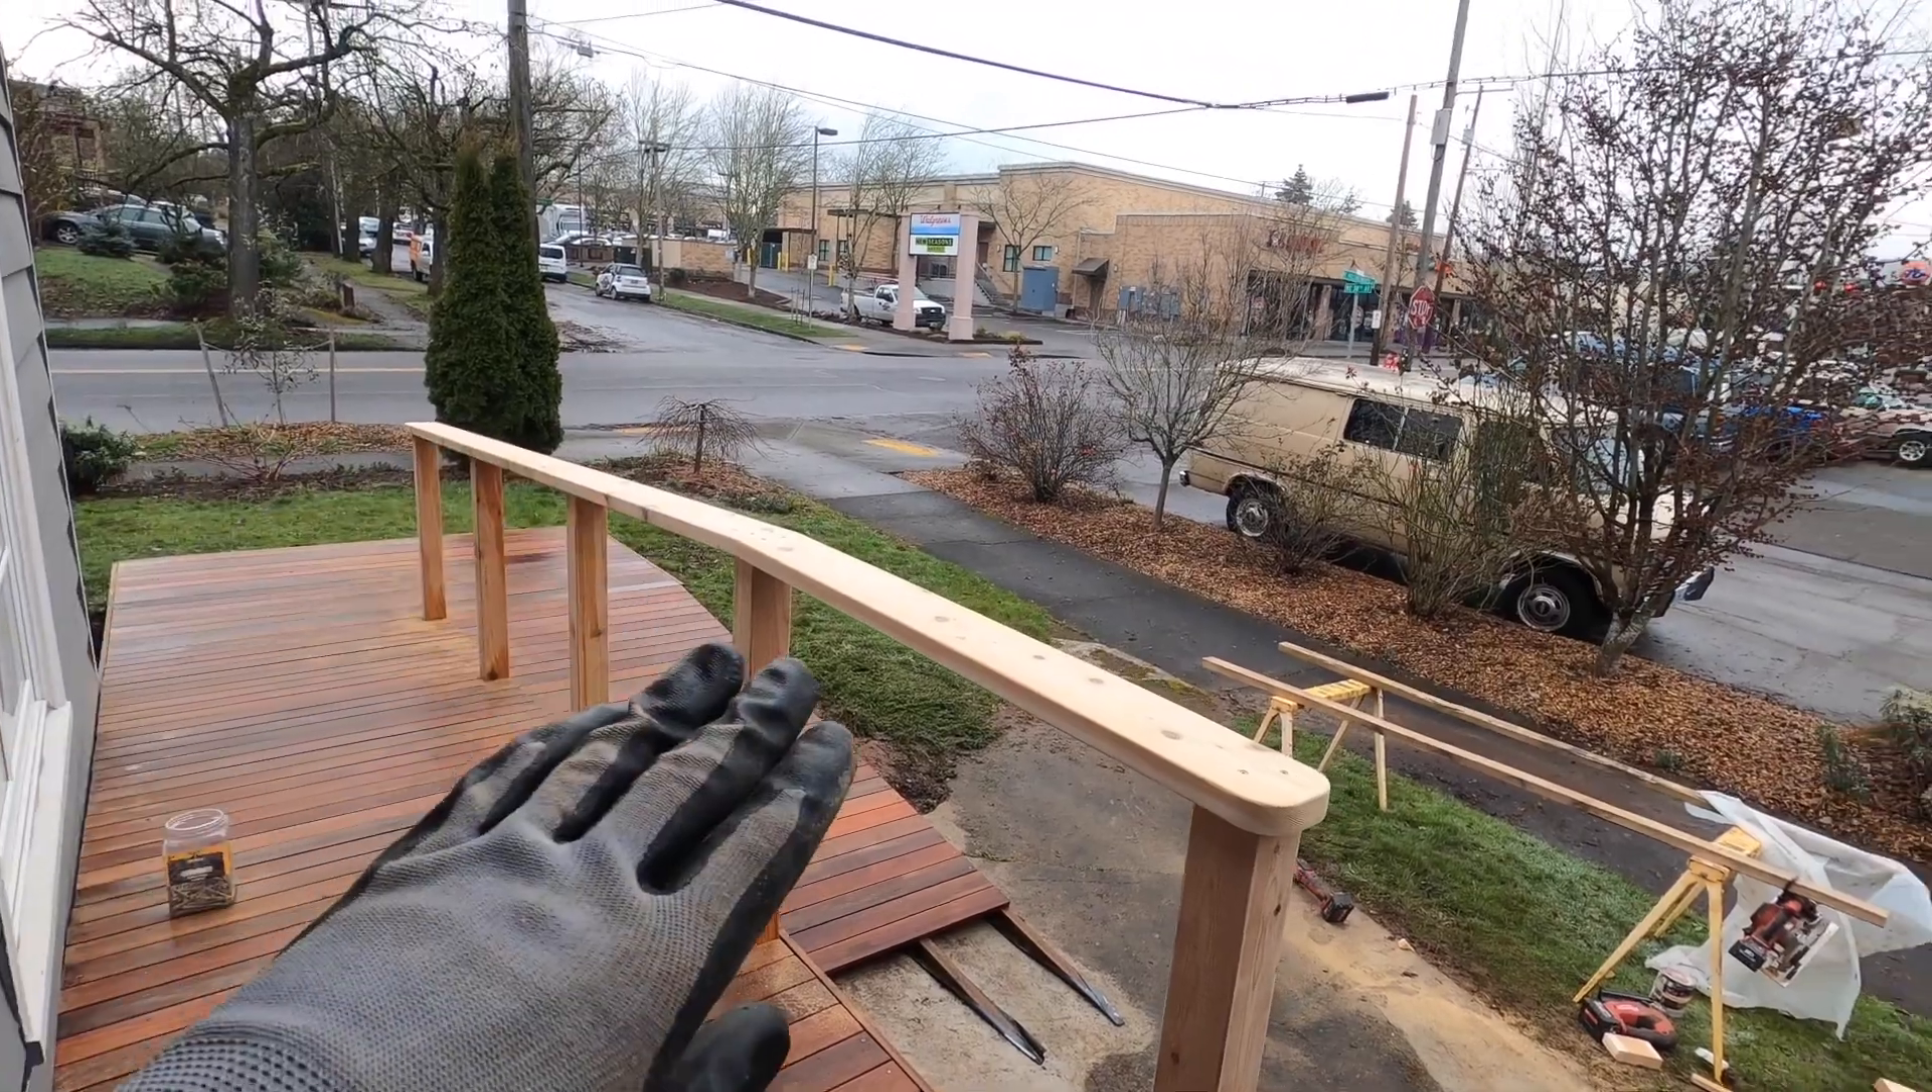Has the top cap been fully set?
Yes.